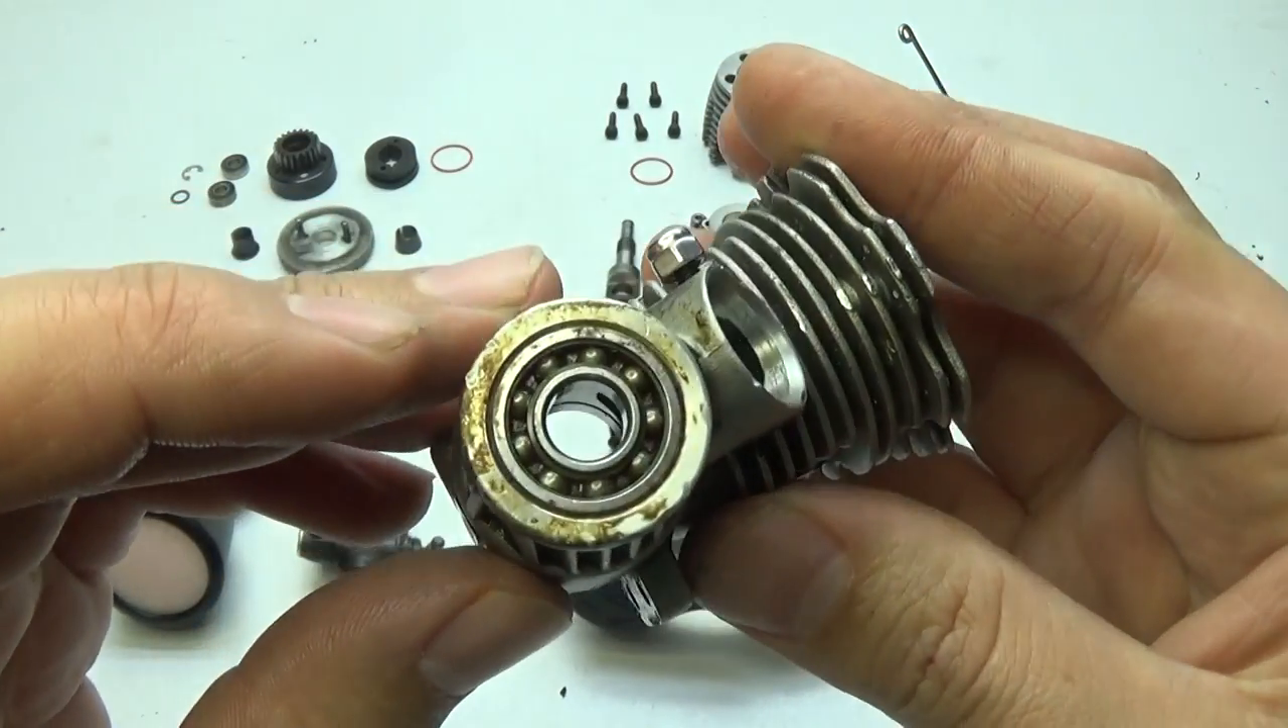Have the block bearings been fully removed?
No.